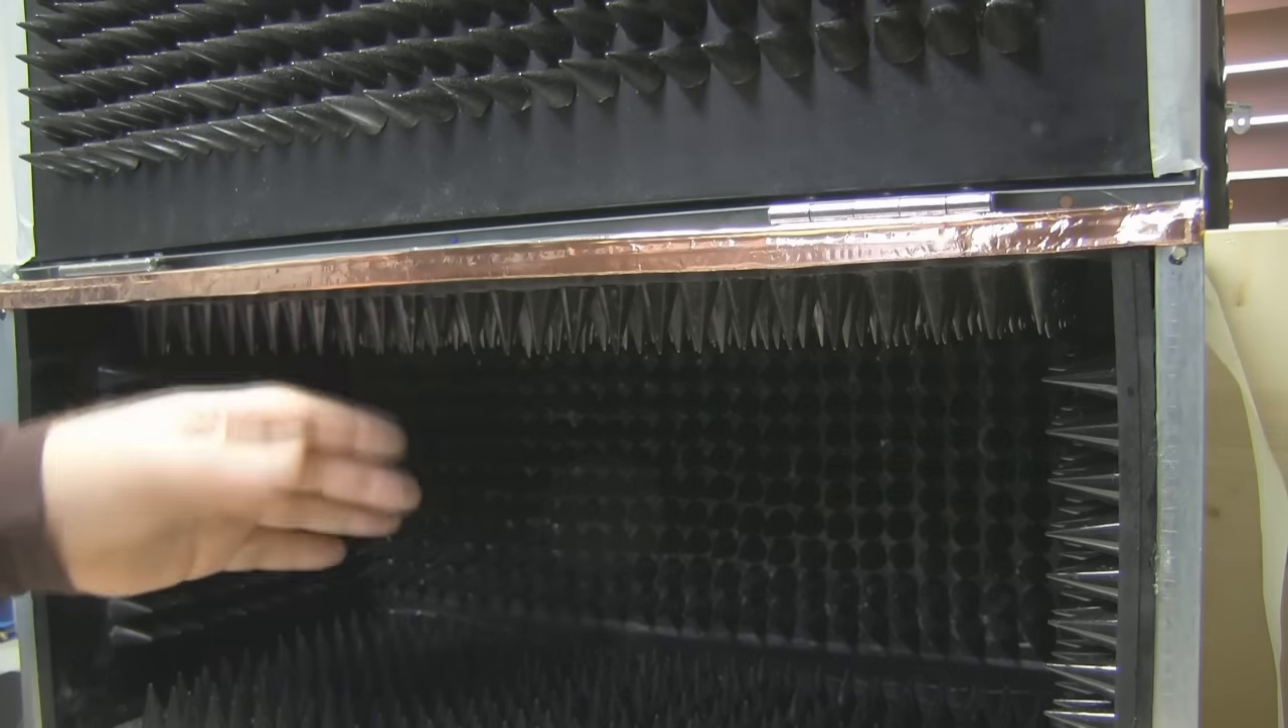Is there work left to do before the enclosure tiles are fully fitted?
No.